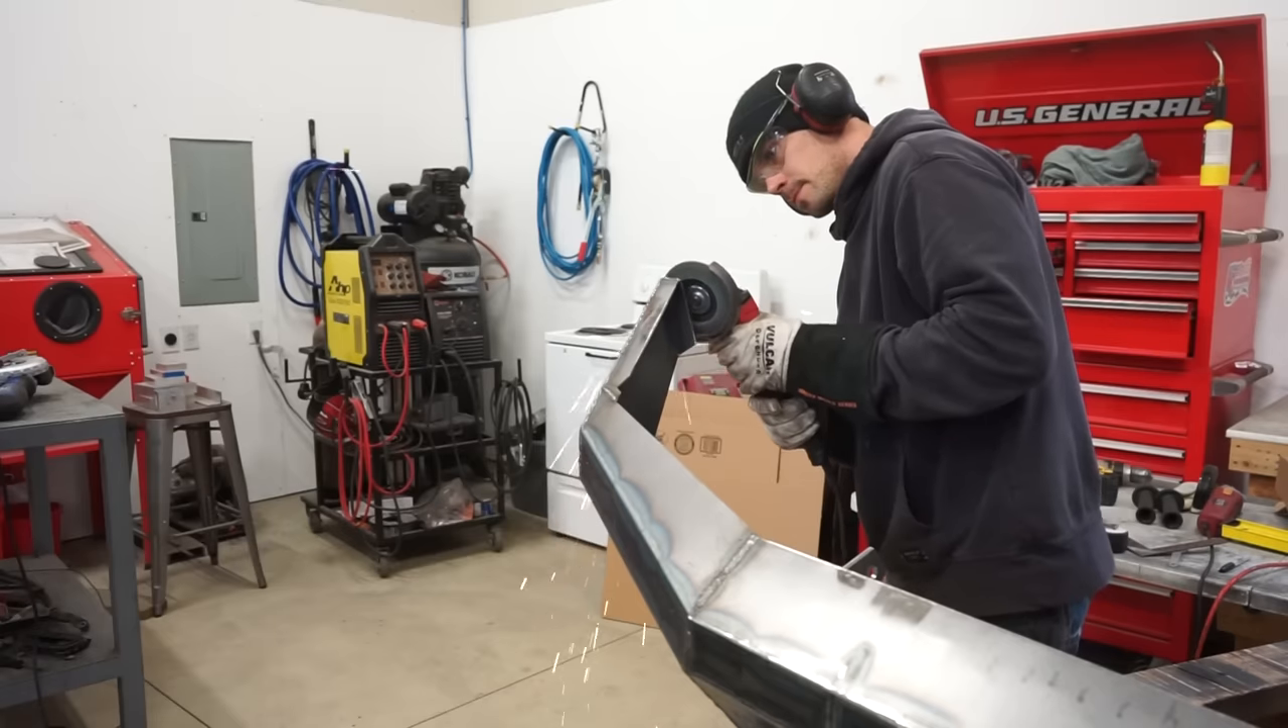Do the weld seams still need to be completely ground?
Yes.